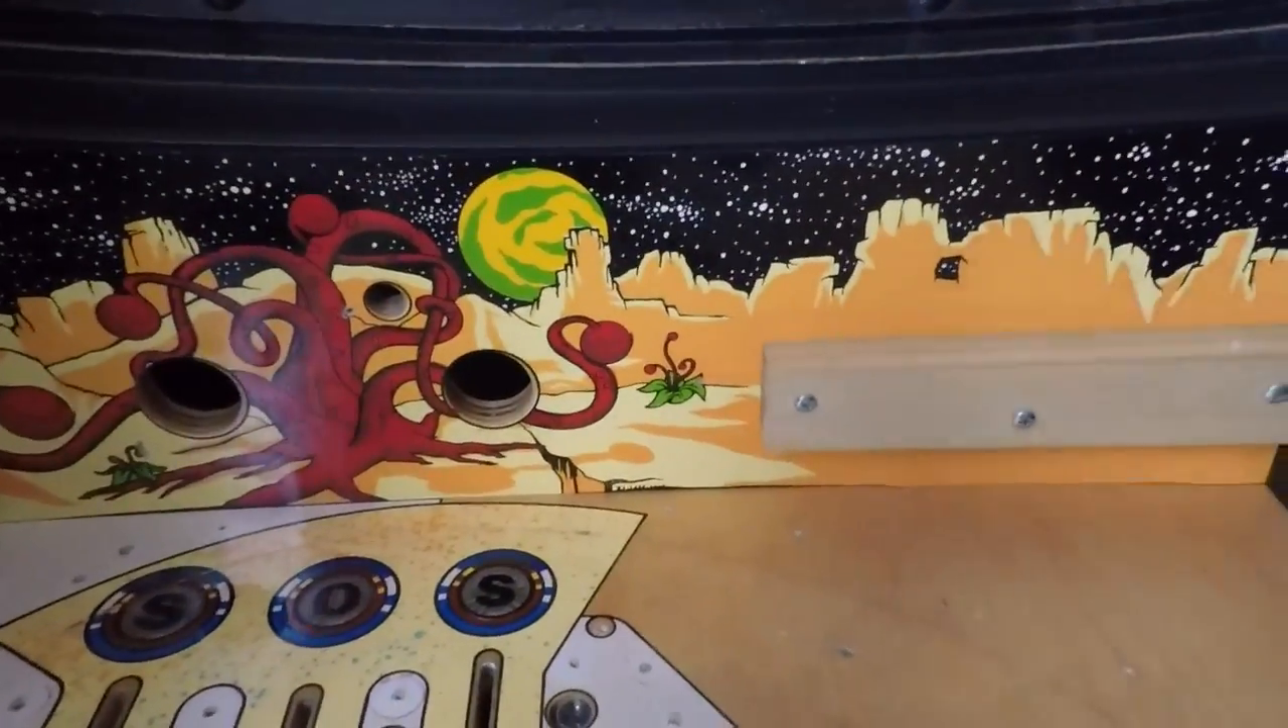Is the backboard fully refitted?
Yes.